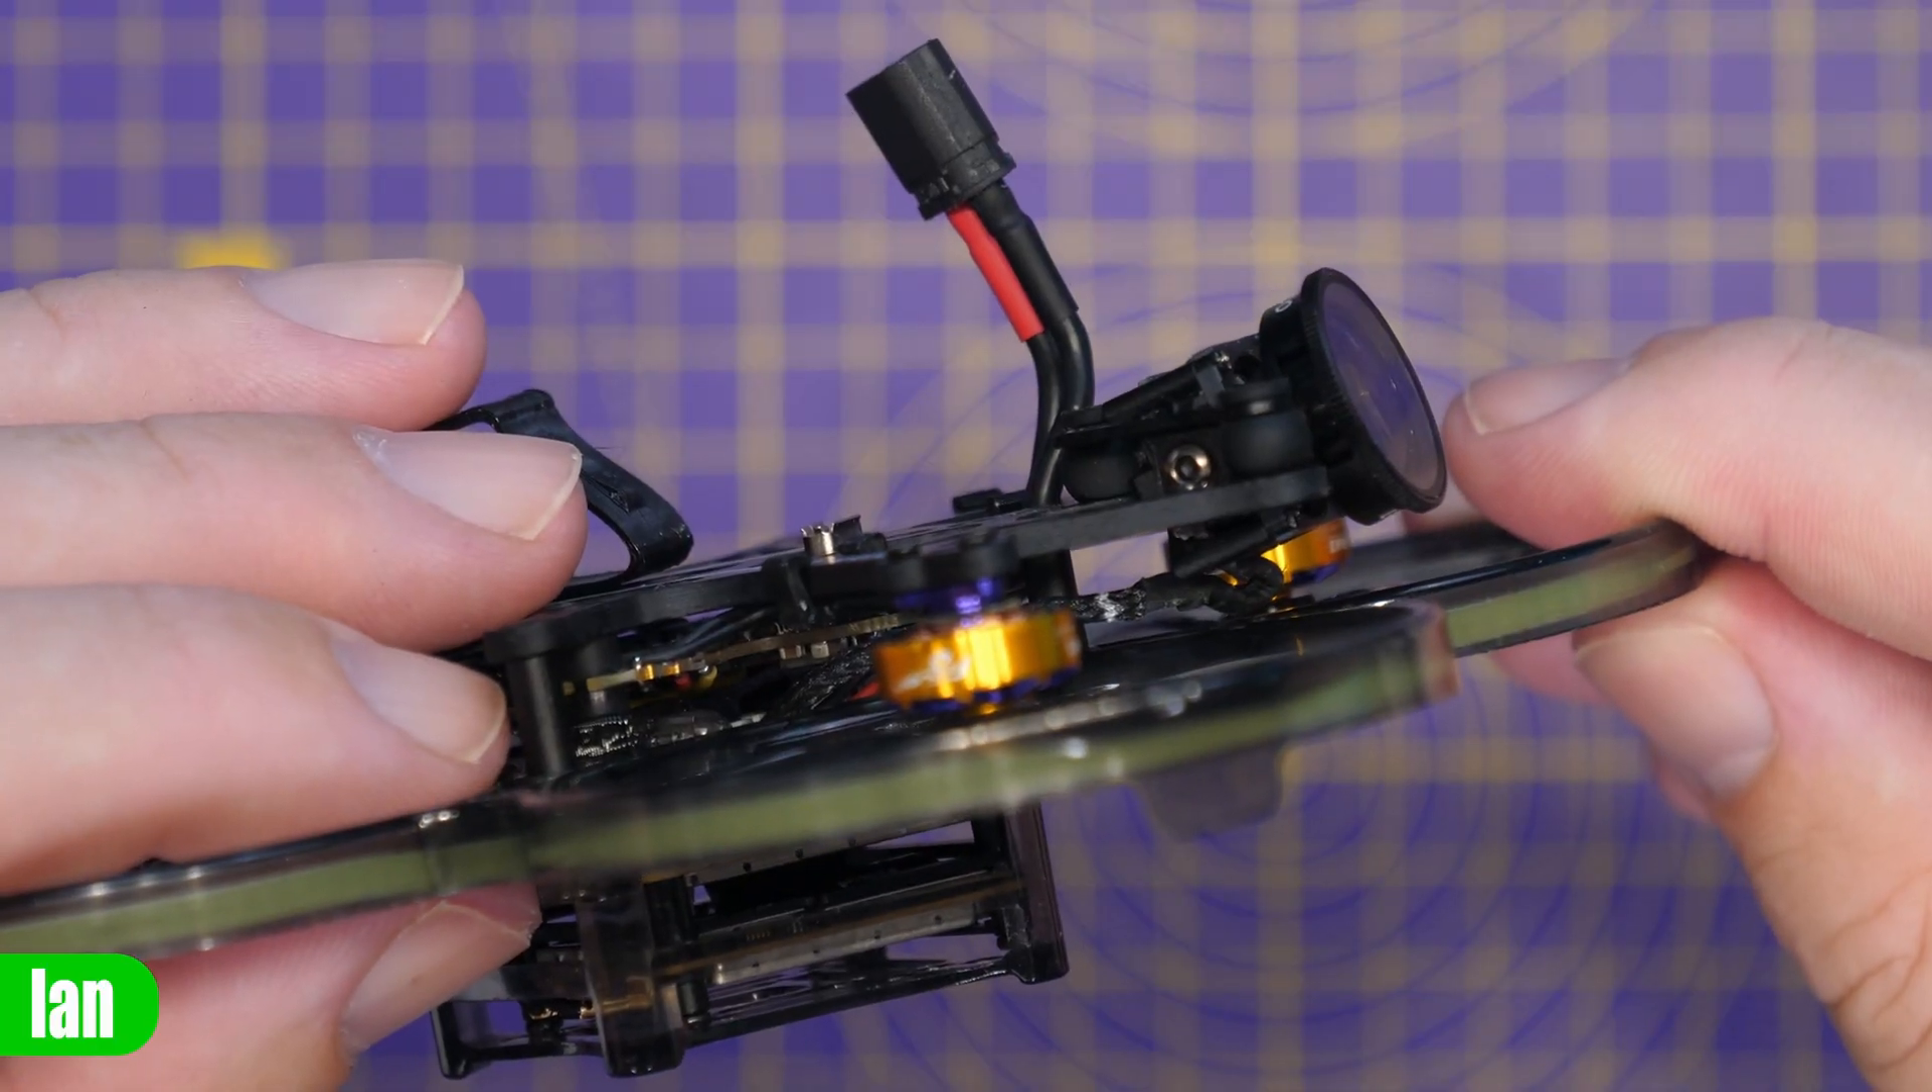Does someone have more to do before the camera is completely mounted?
No.